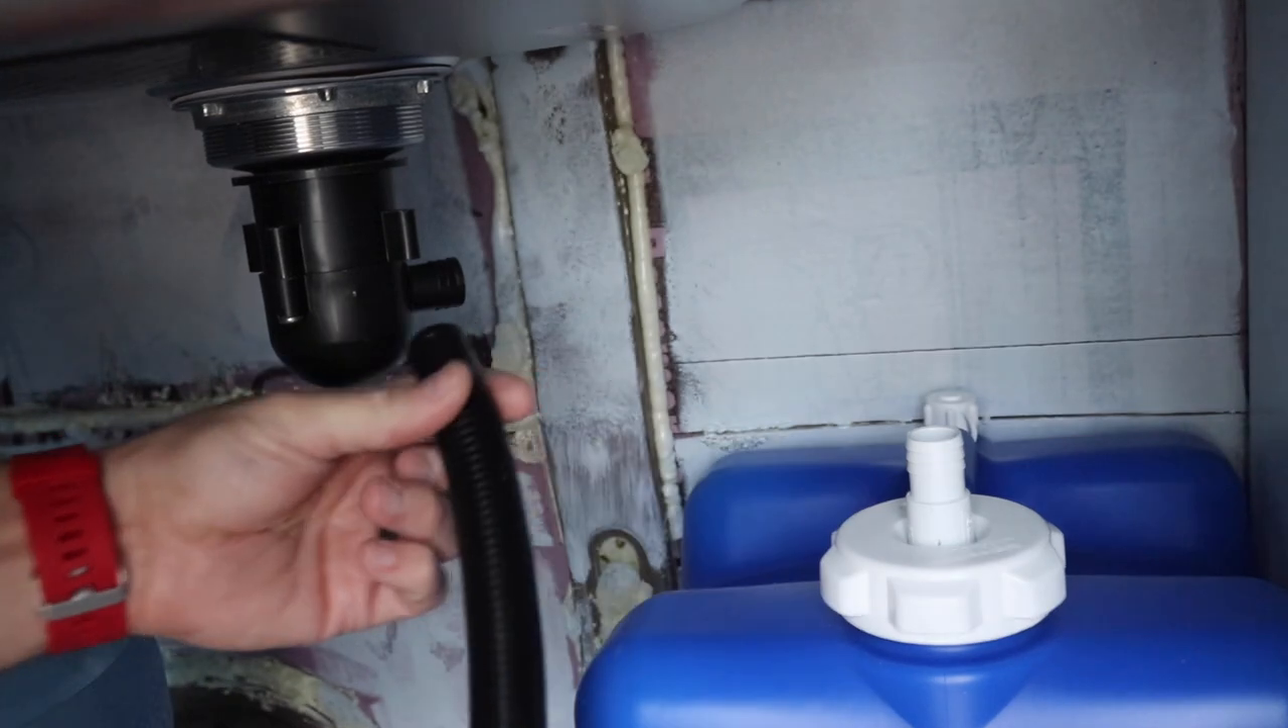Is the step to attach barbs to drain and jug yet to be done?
No.